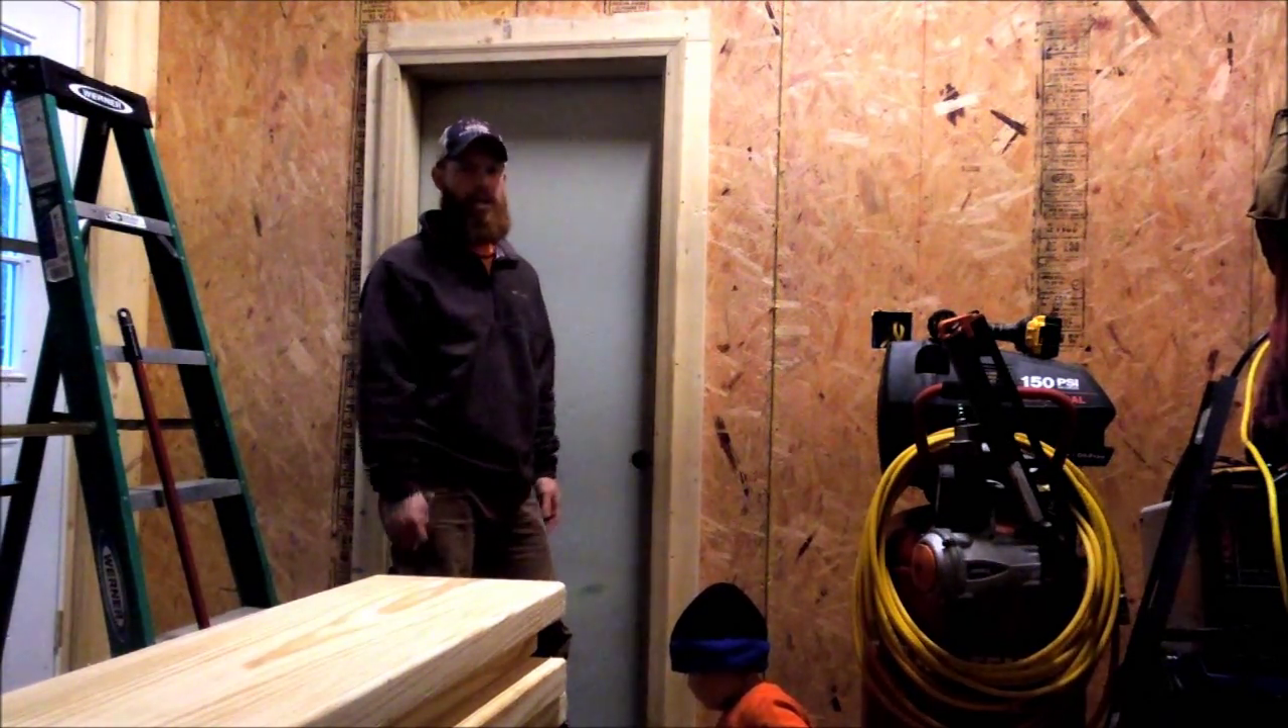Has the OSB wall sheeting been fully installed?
Yes.